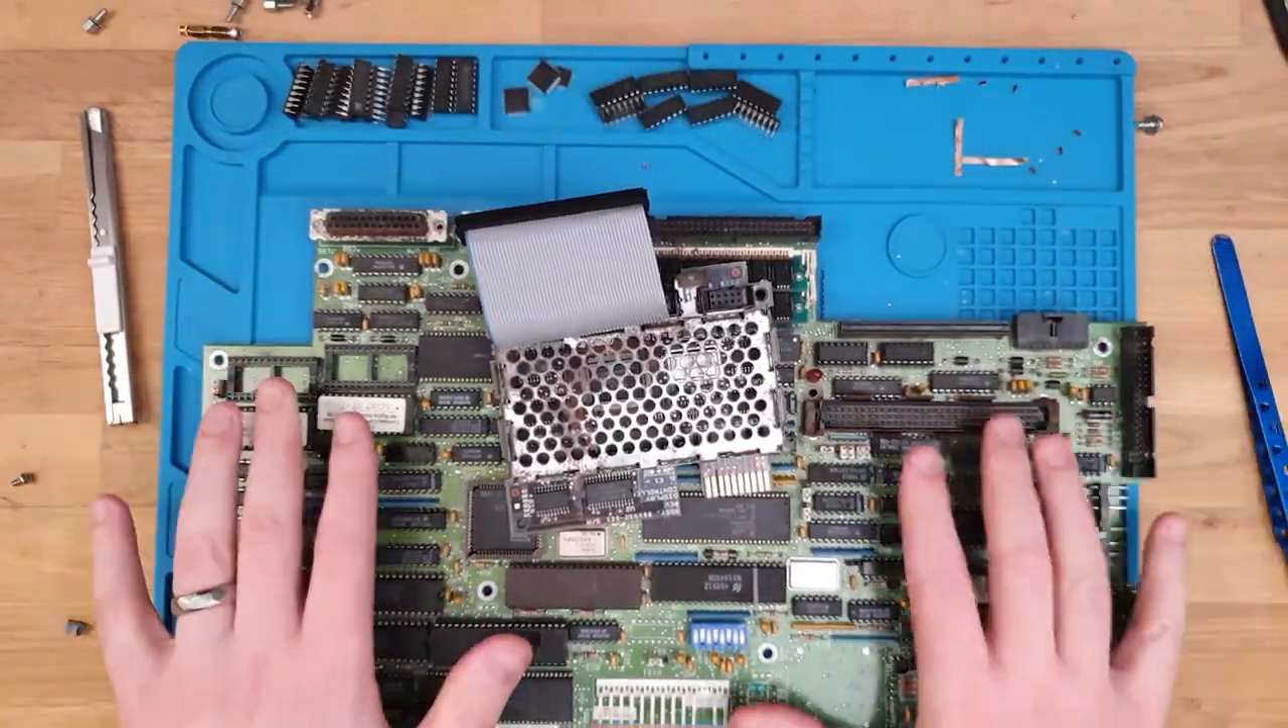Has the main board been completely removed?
Yes.